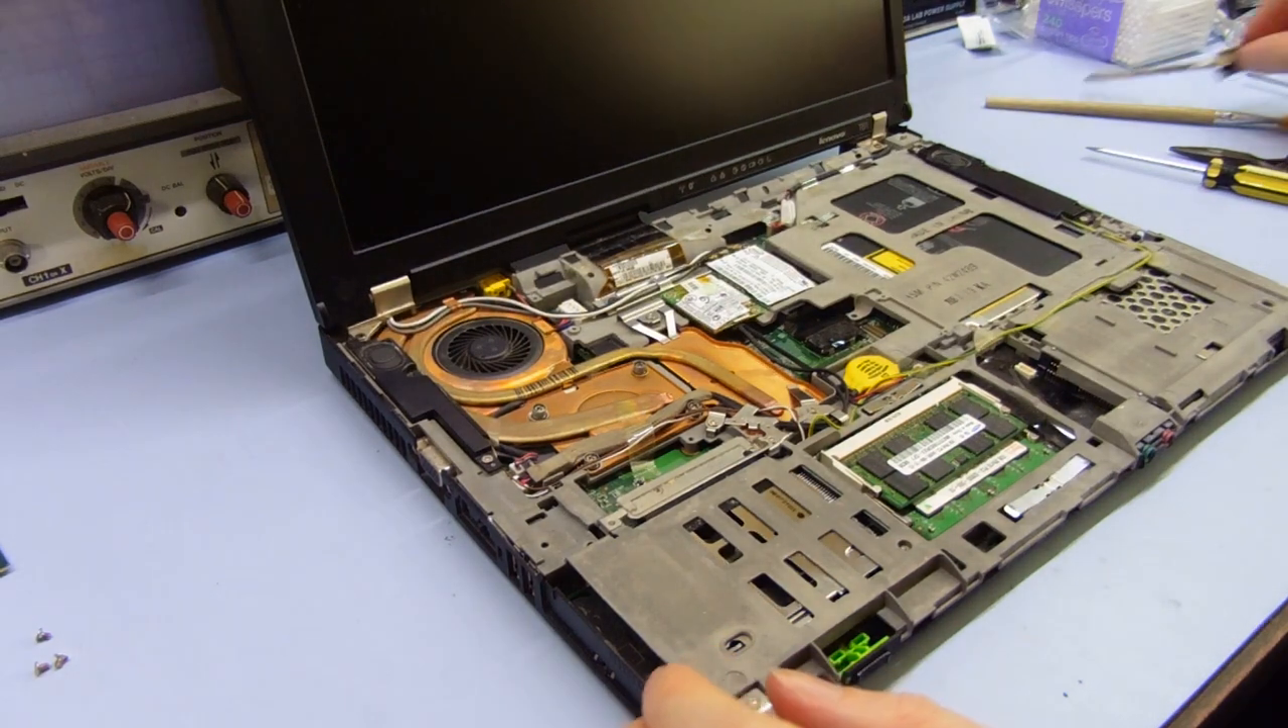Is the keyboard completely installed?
No.